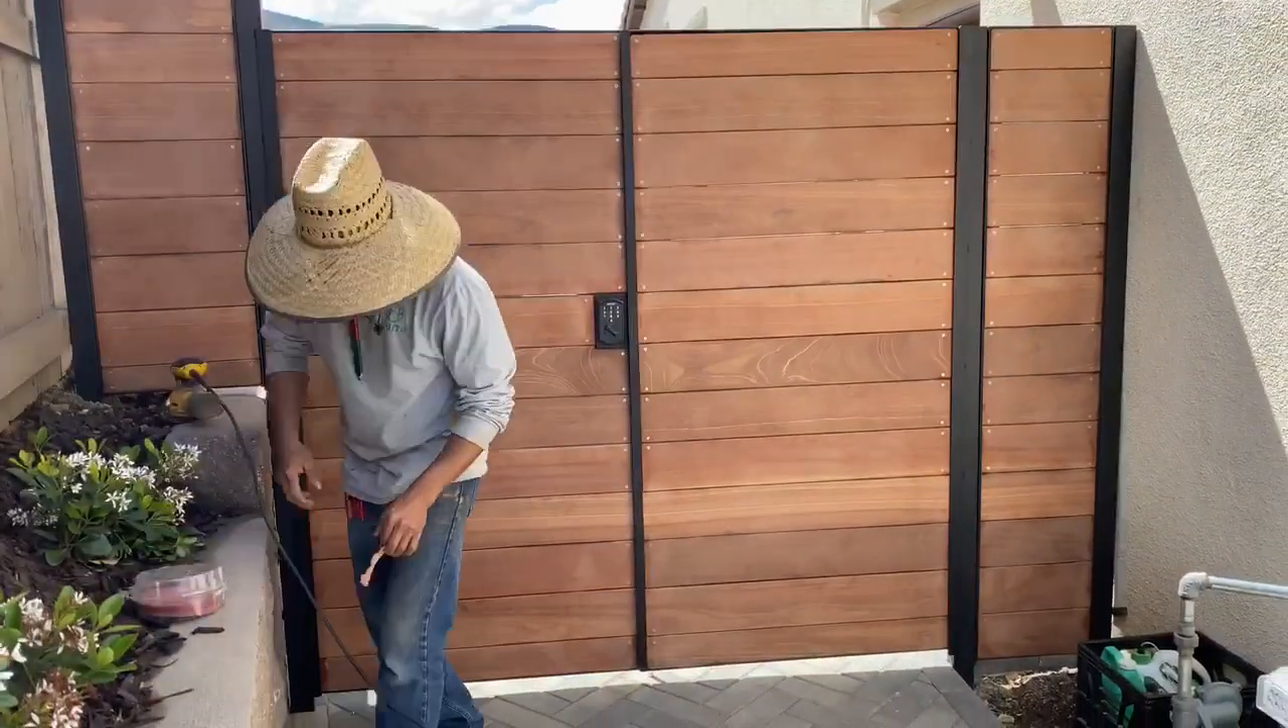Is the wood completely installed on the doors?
Yes.